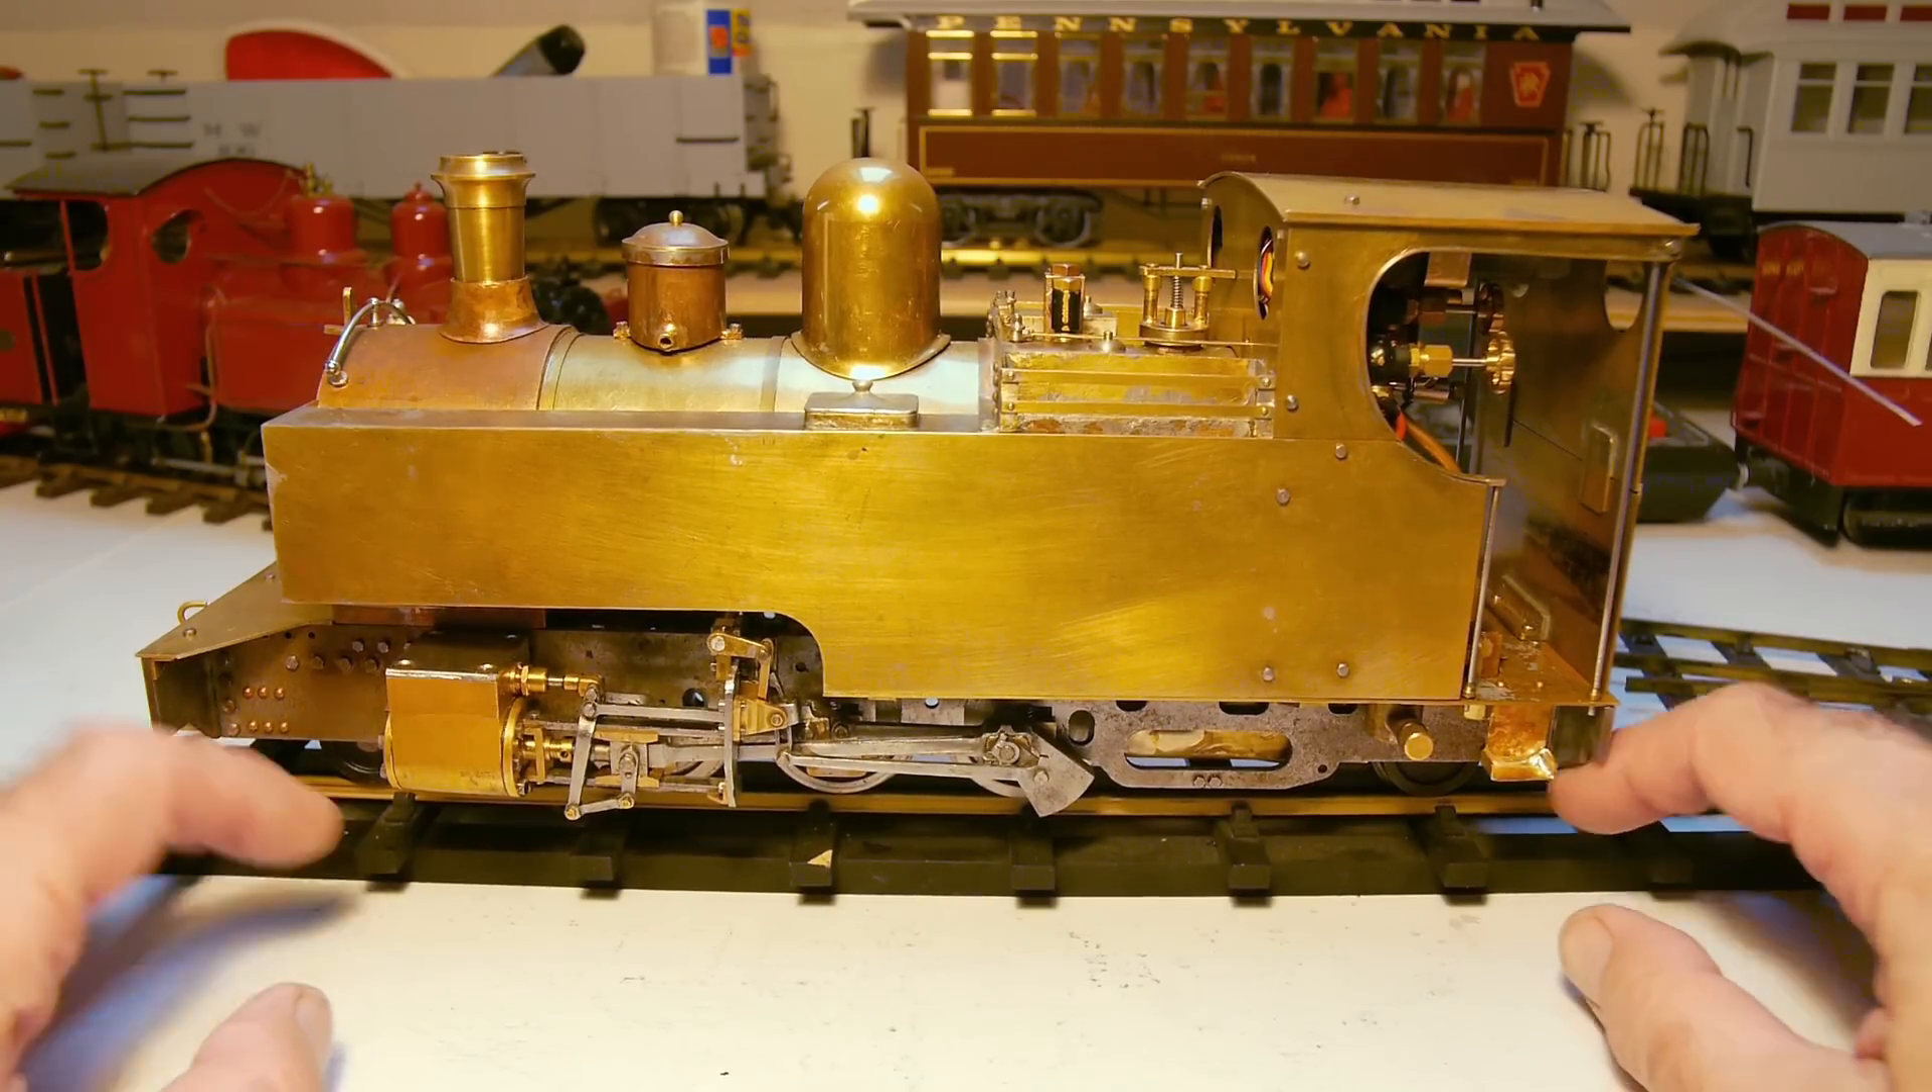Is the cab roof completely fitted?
Yes.